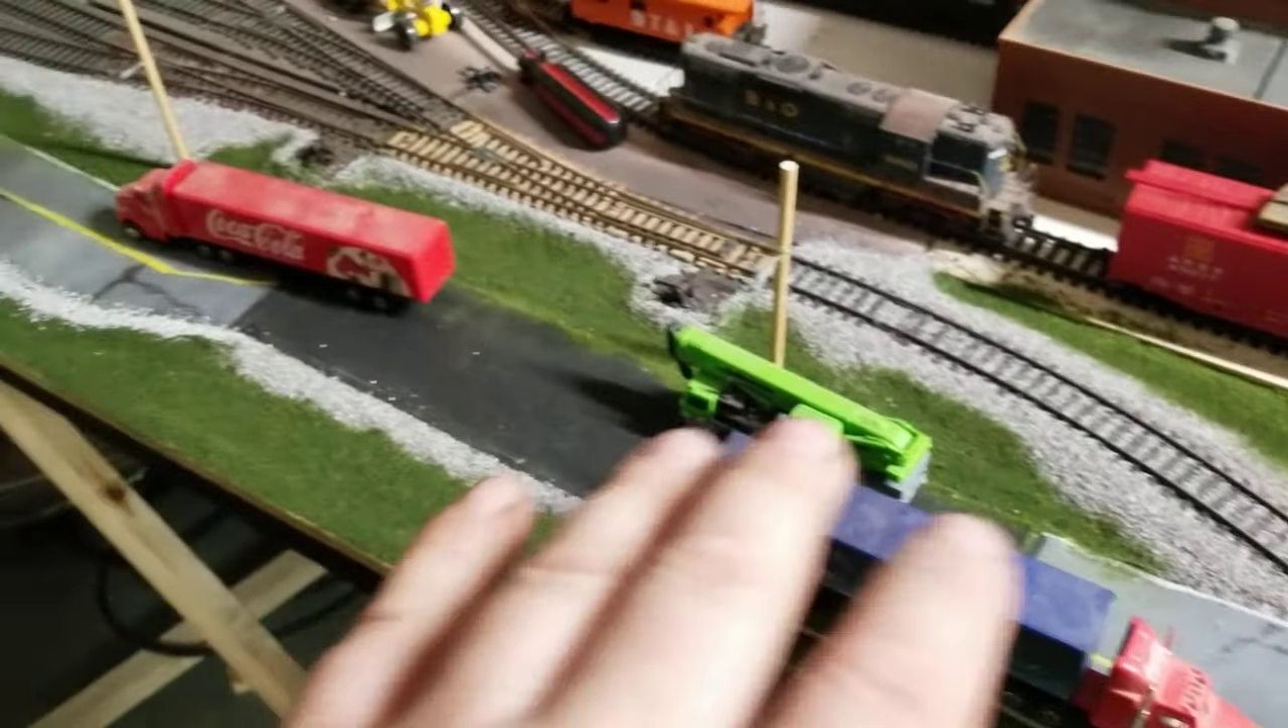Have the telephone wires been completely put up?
No.